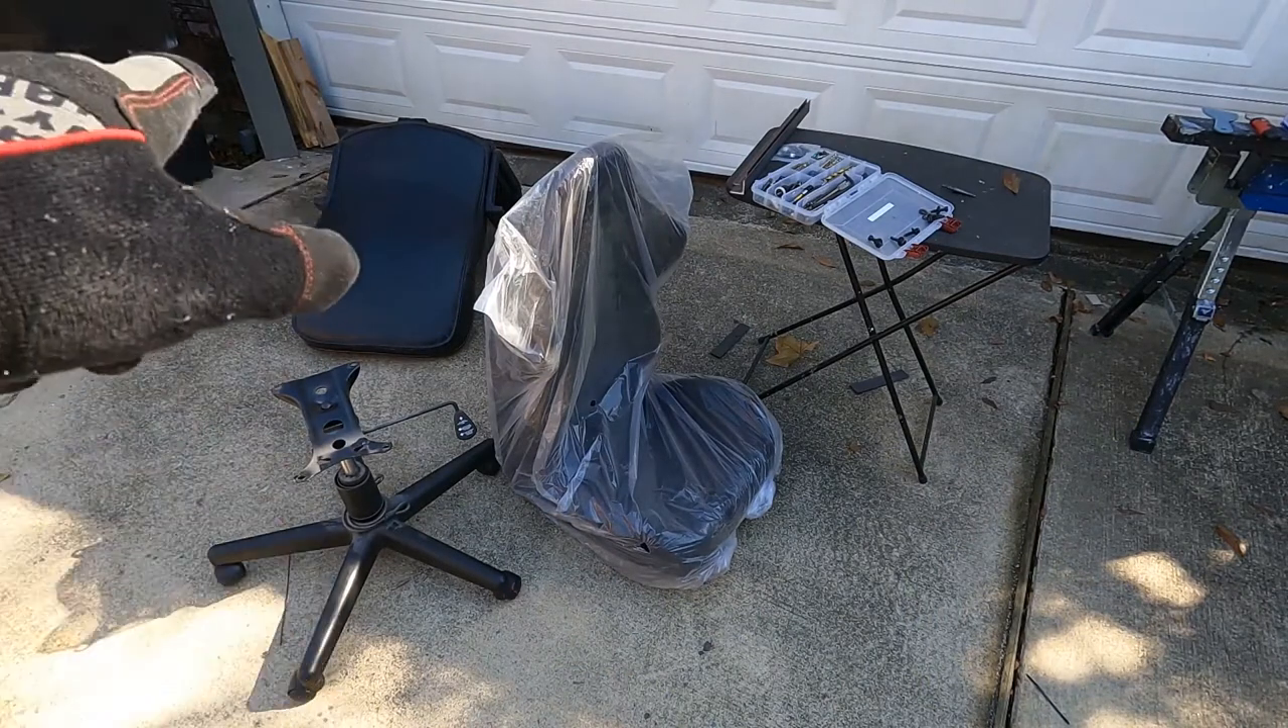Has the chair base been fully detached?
Yes.